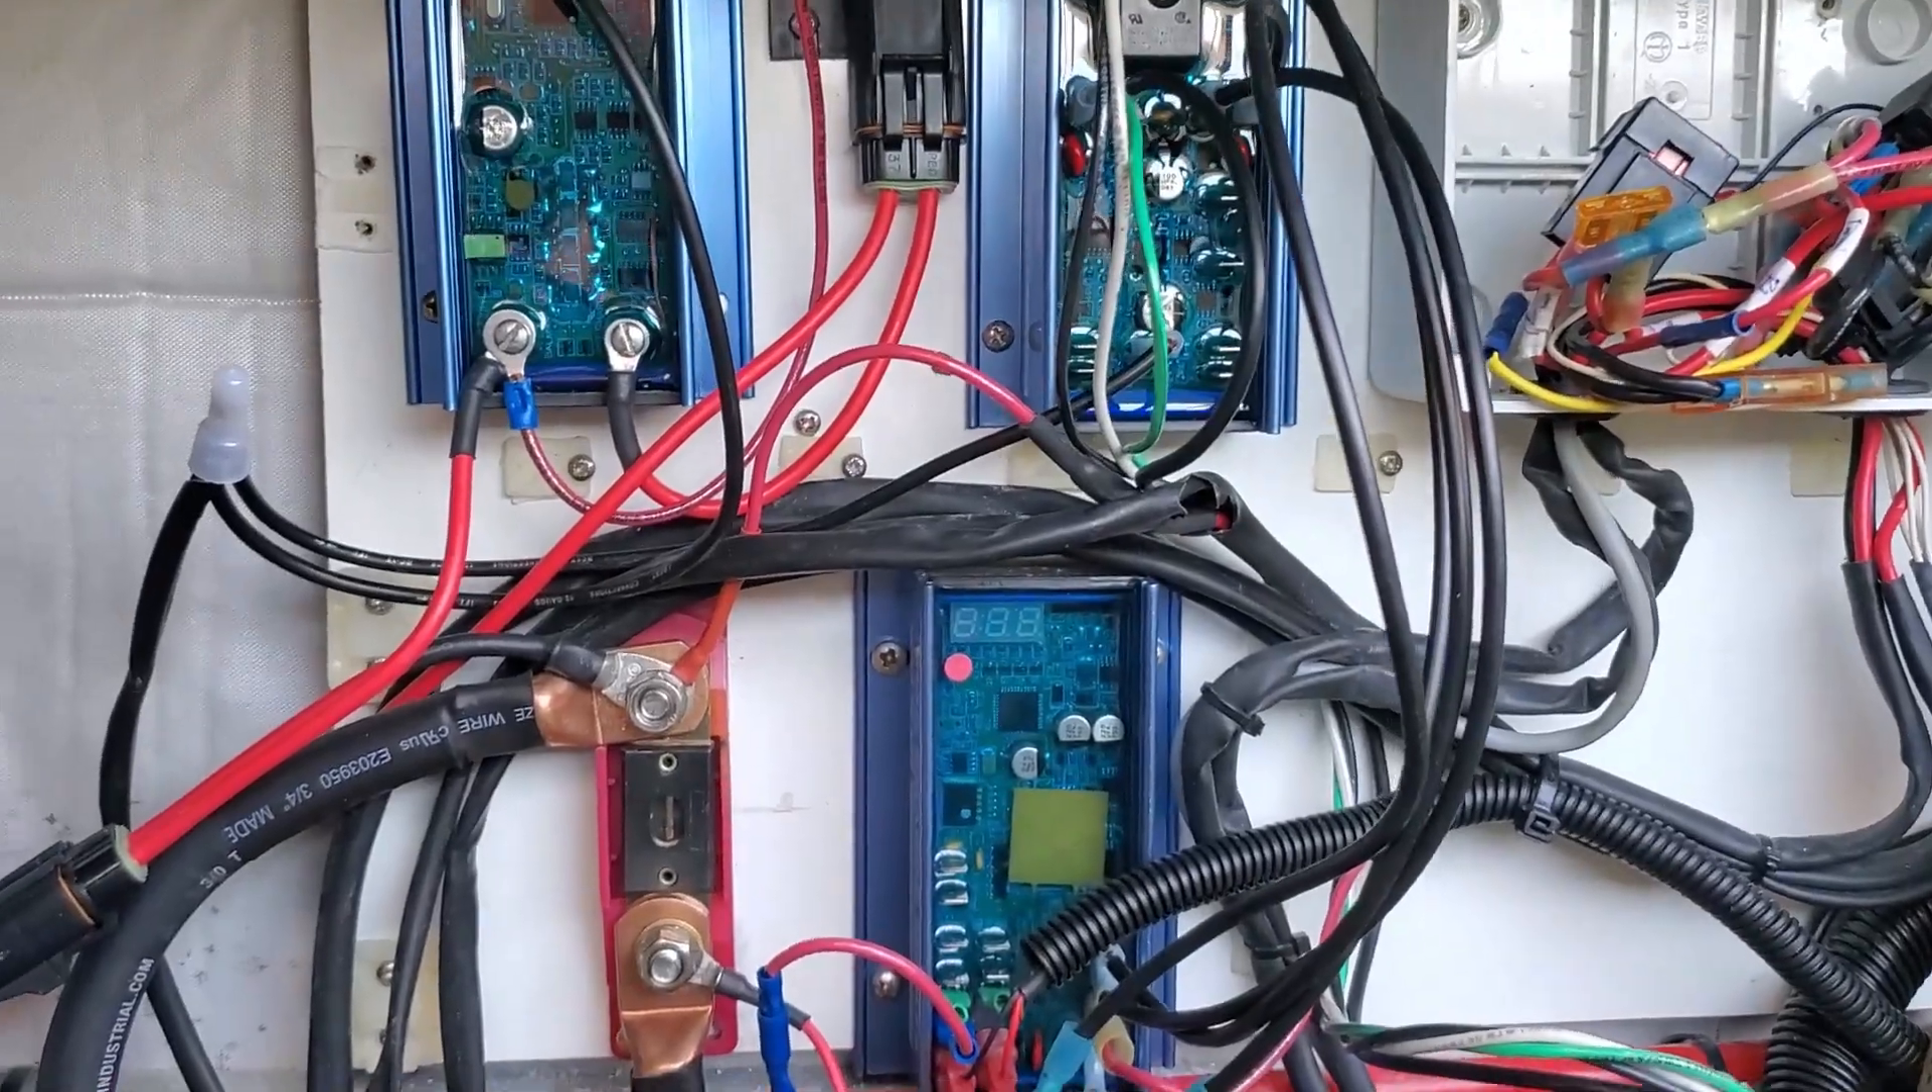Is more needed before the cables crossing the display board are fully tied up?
Yes.